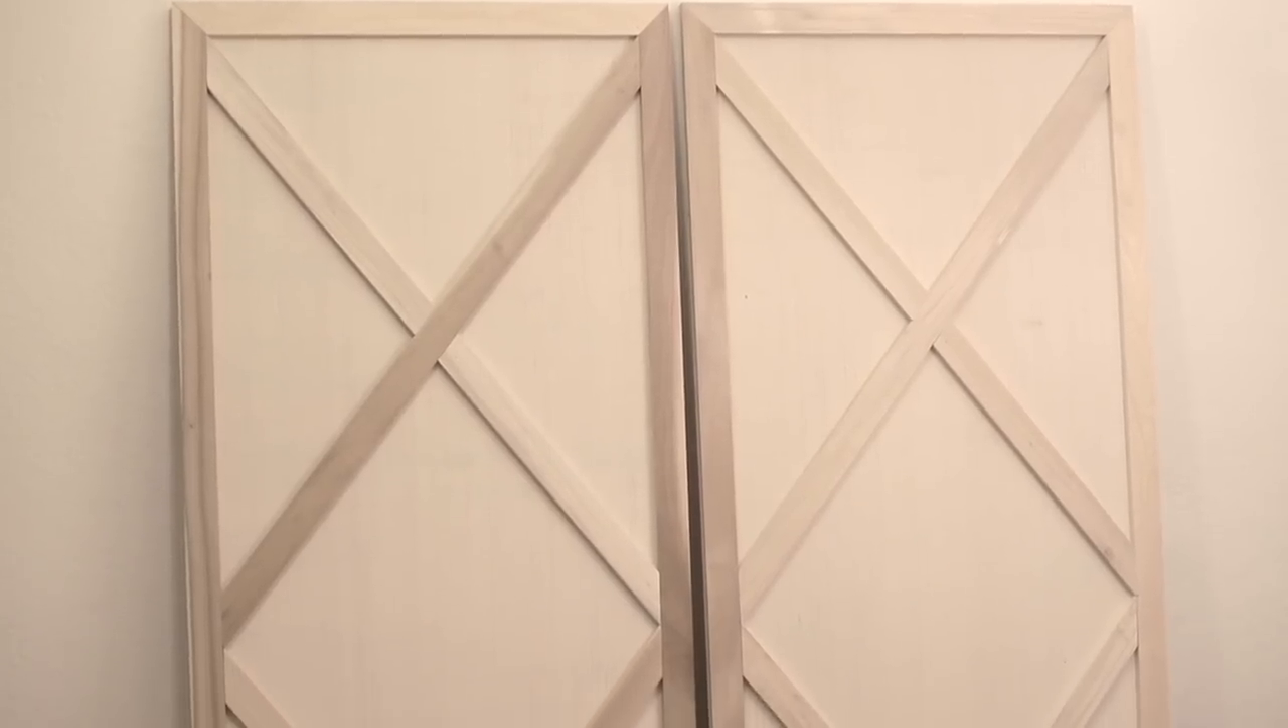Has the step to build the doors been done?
Yes.